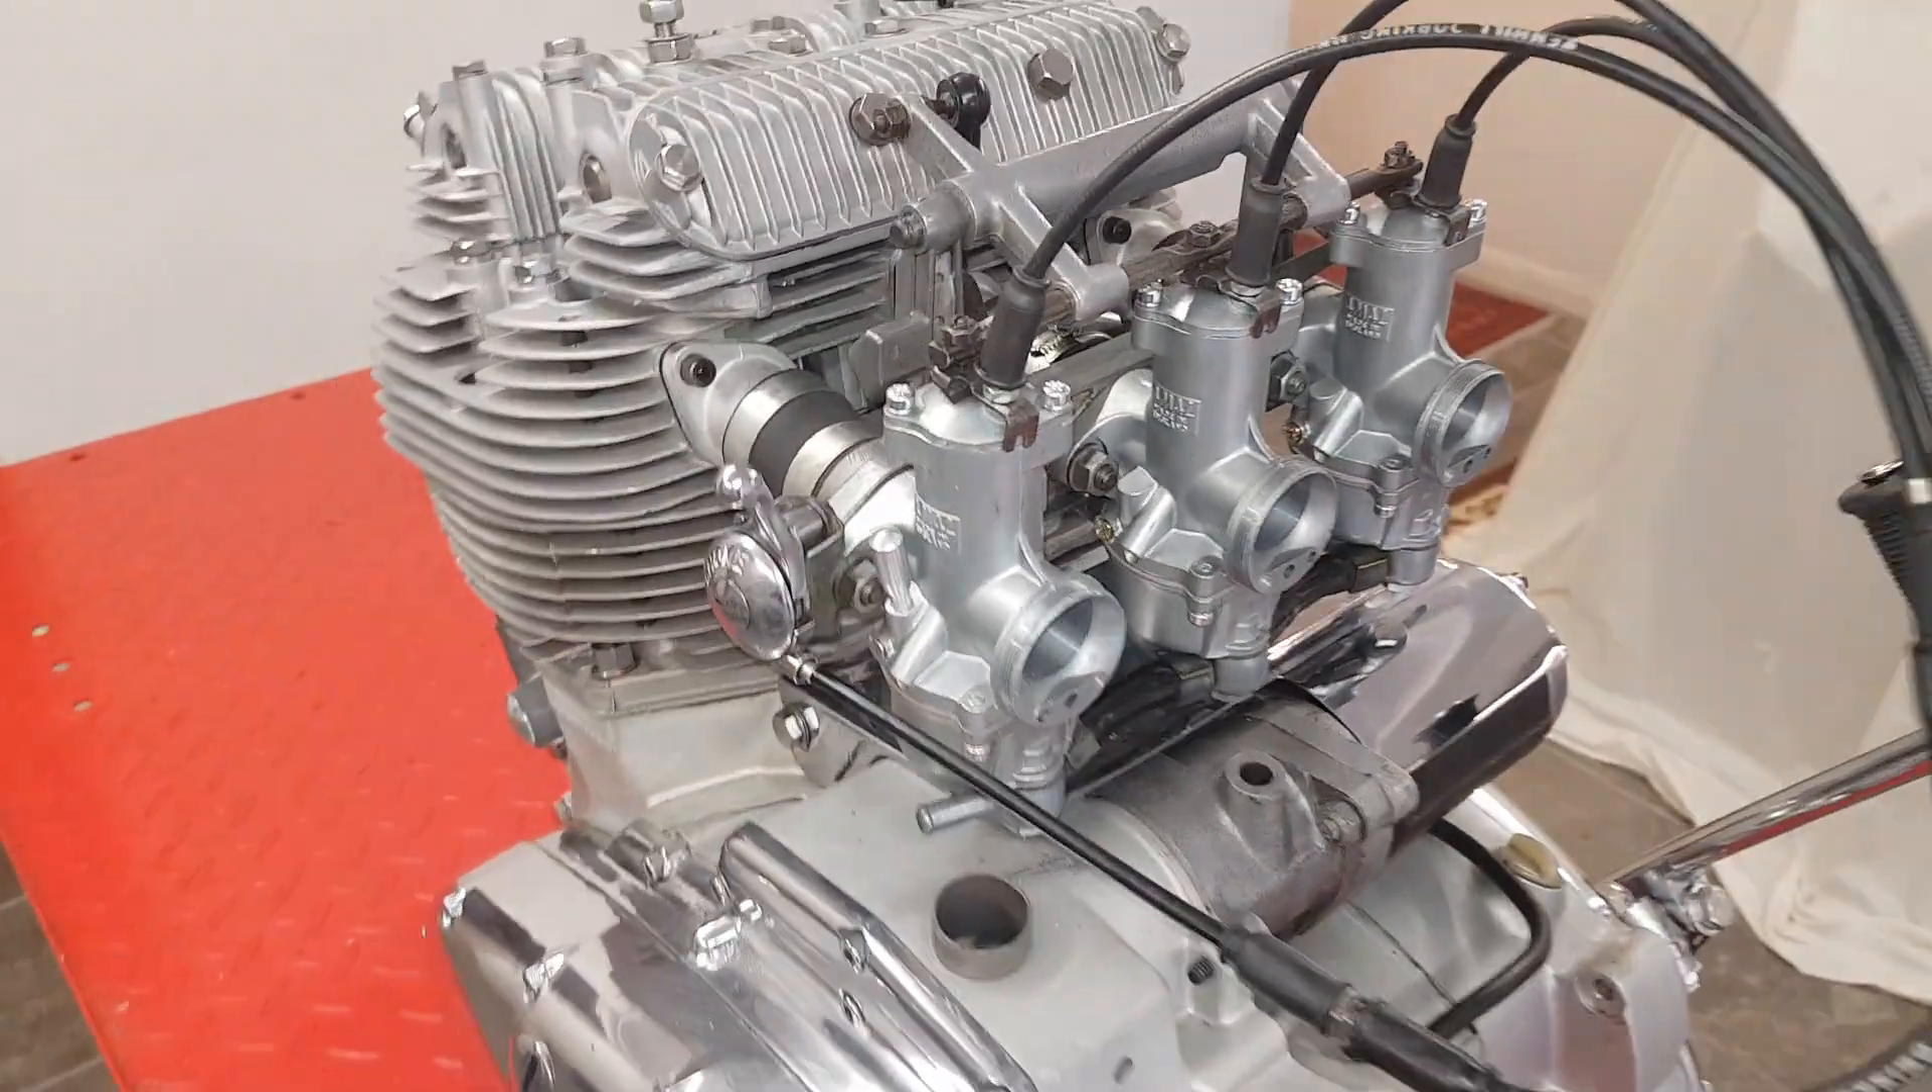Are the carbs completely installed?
Yes.